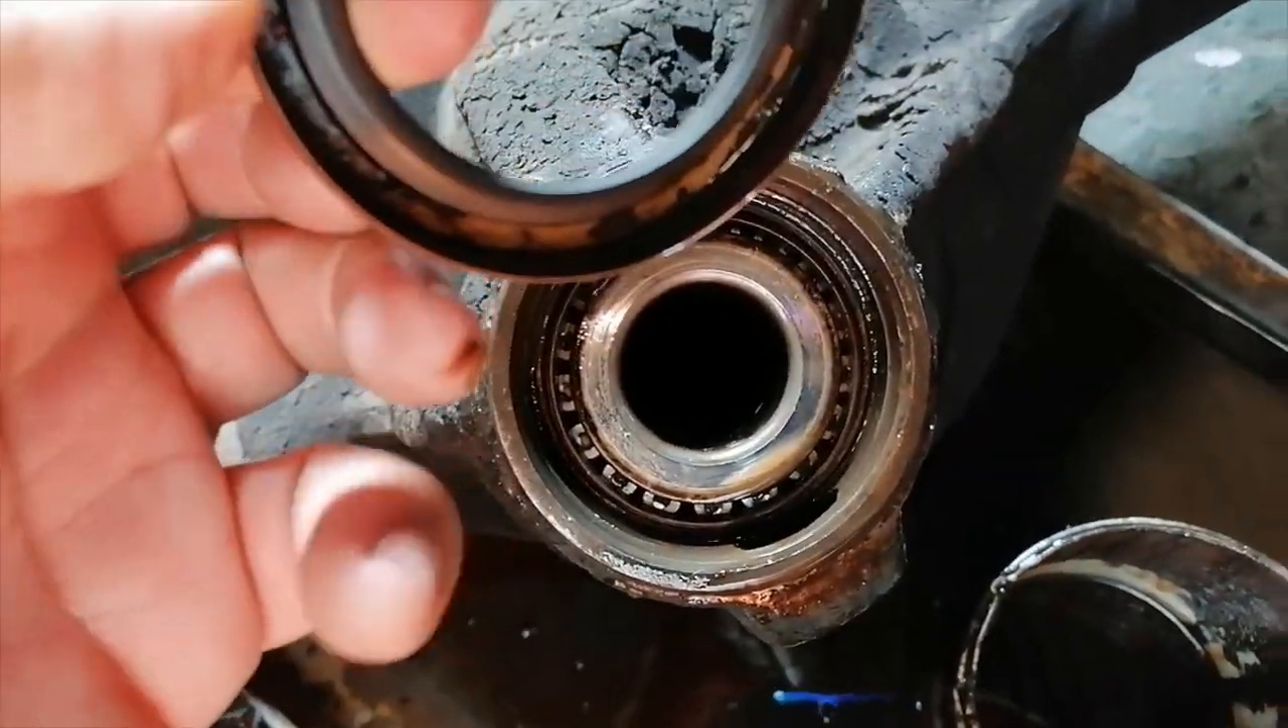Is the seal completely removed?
Yes.